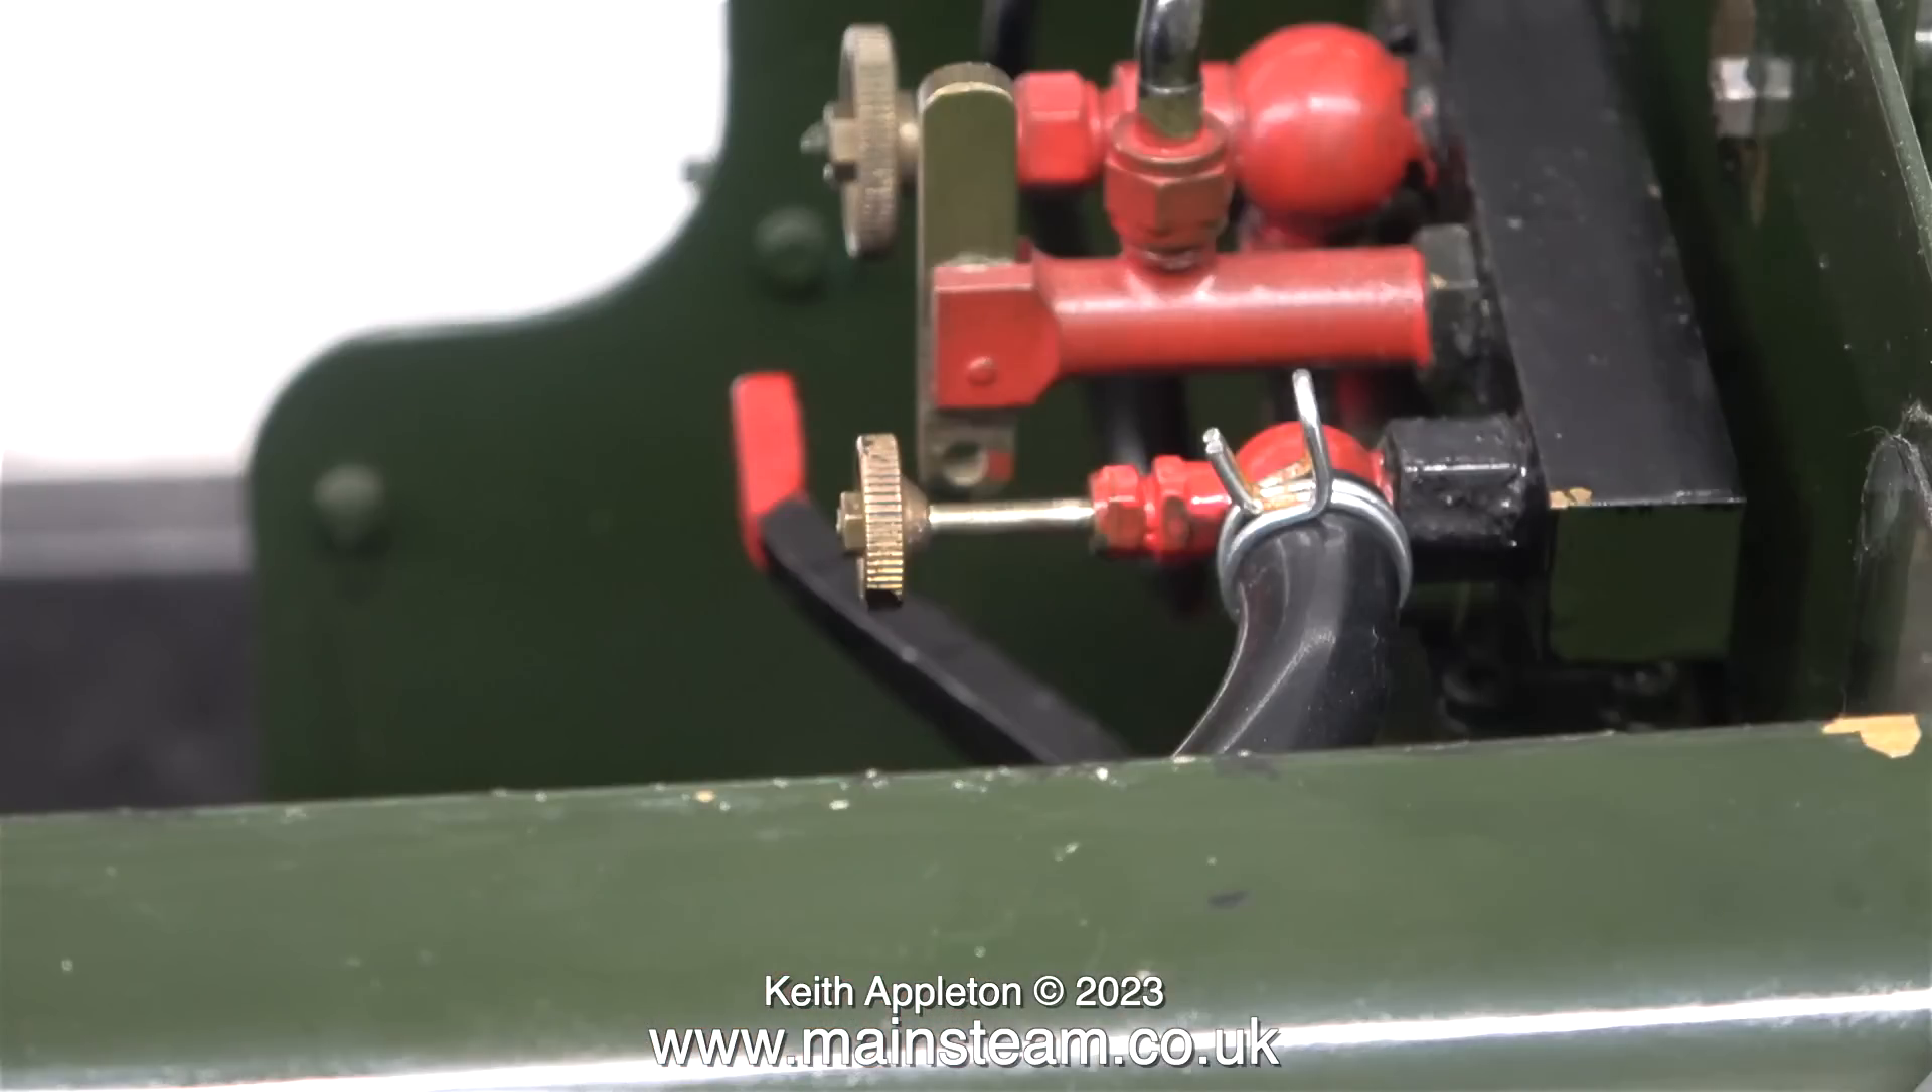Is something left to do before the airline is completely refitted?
No.